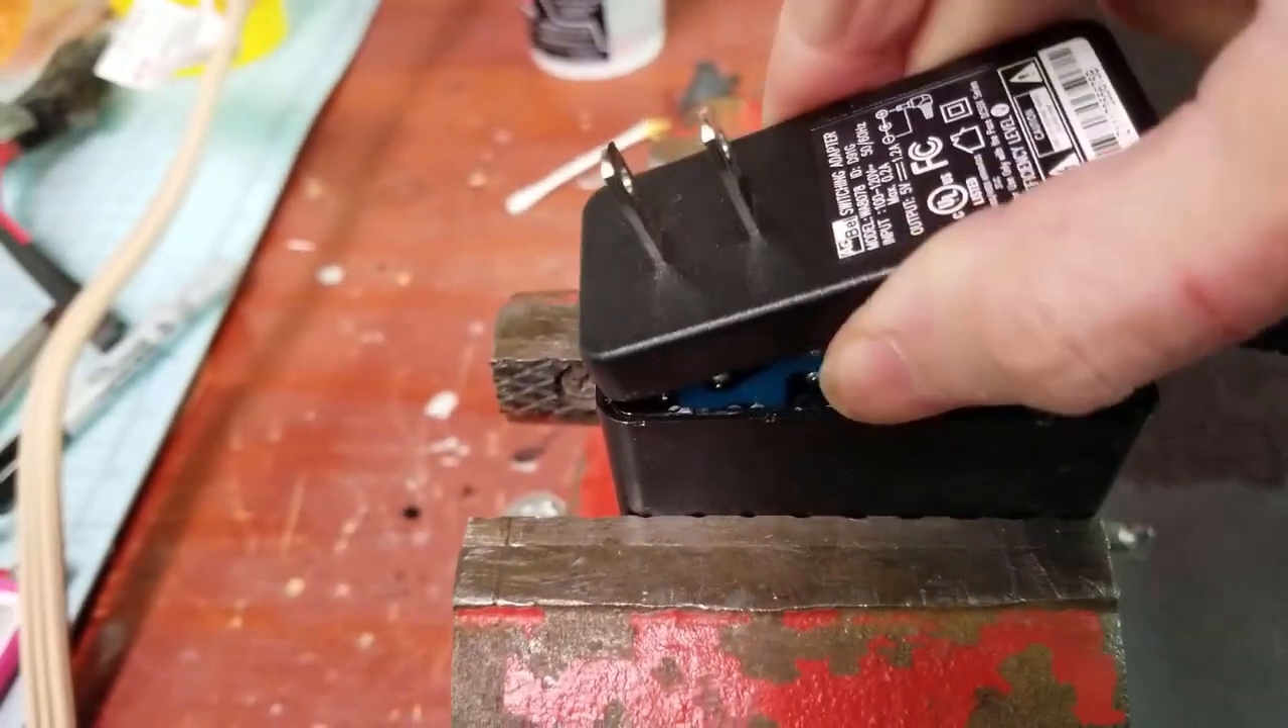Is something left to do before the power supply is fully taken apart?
Yes.